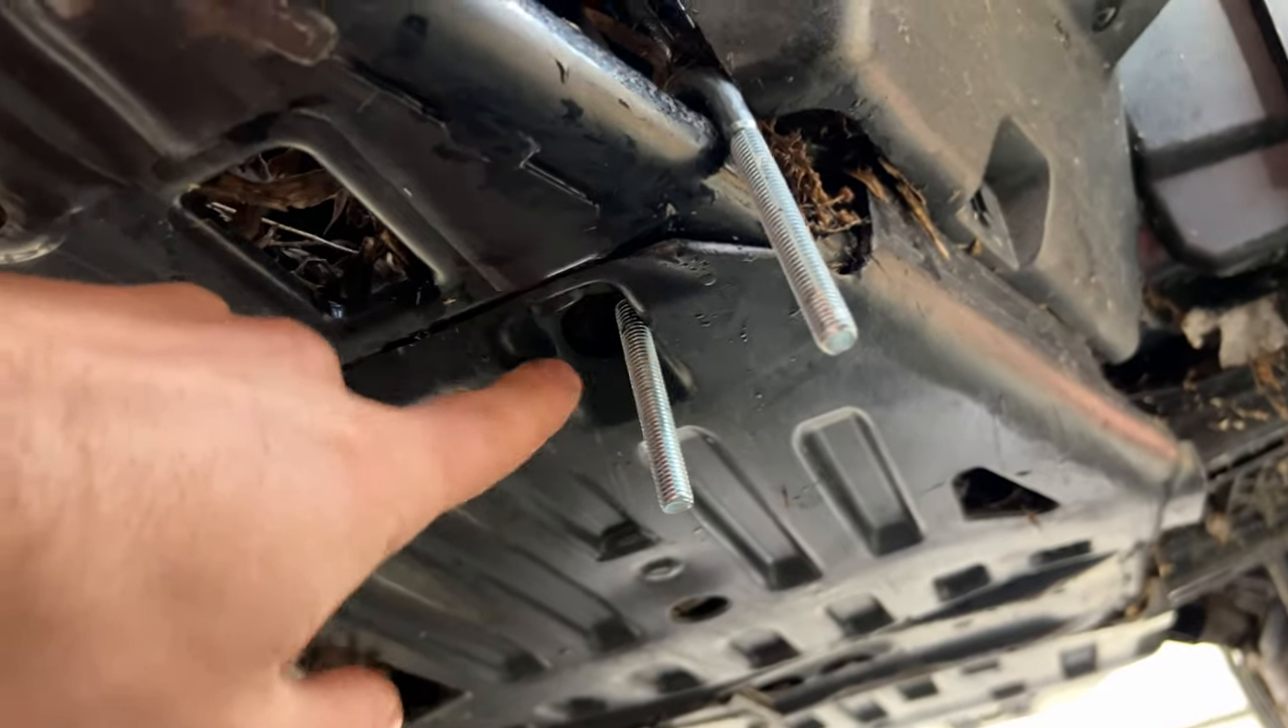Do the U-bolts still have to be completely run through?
No.